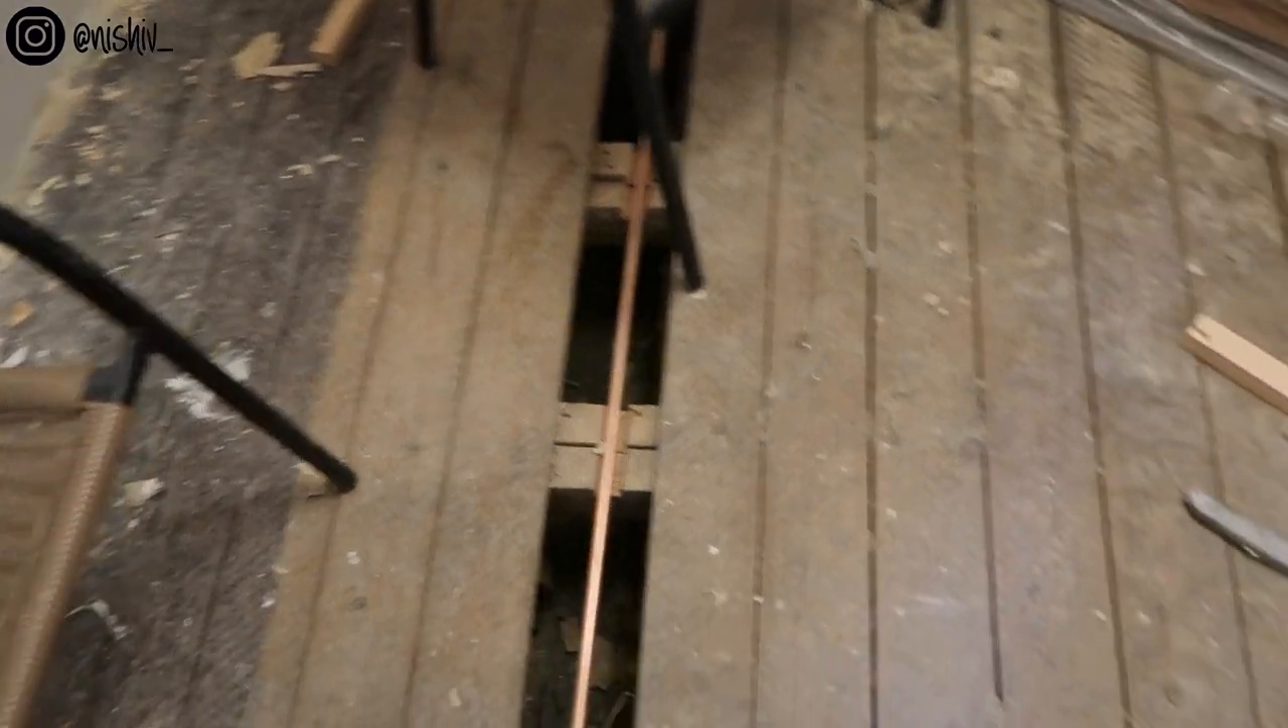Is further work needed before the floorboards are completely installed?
Yes.